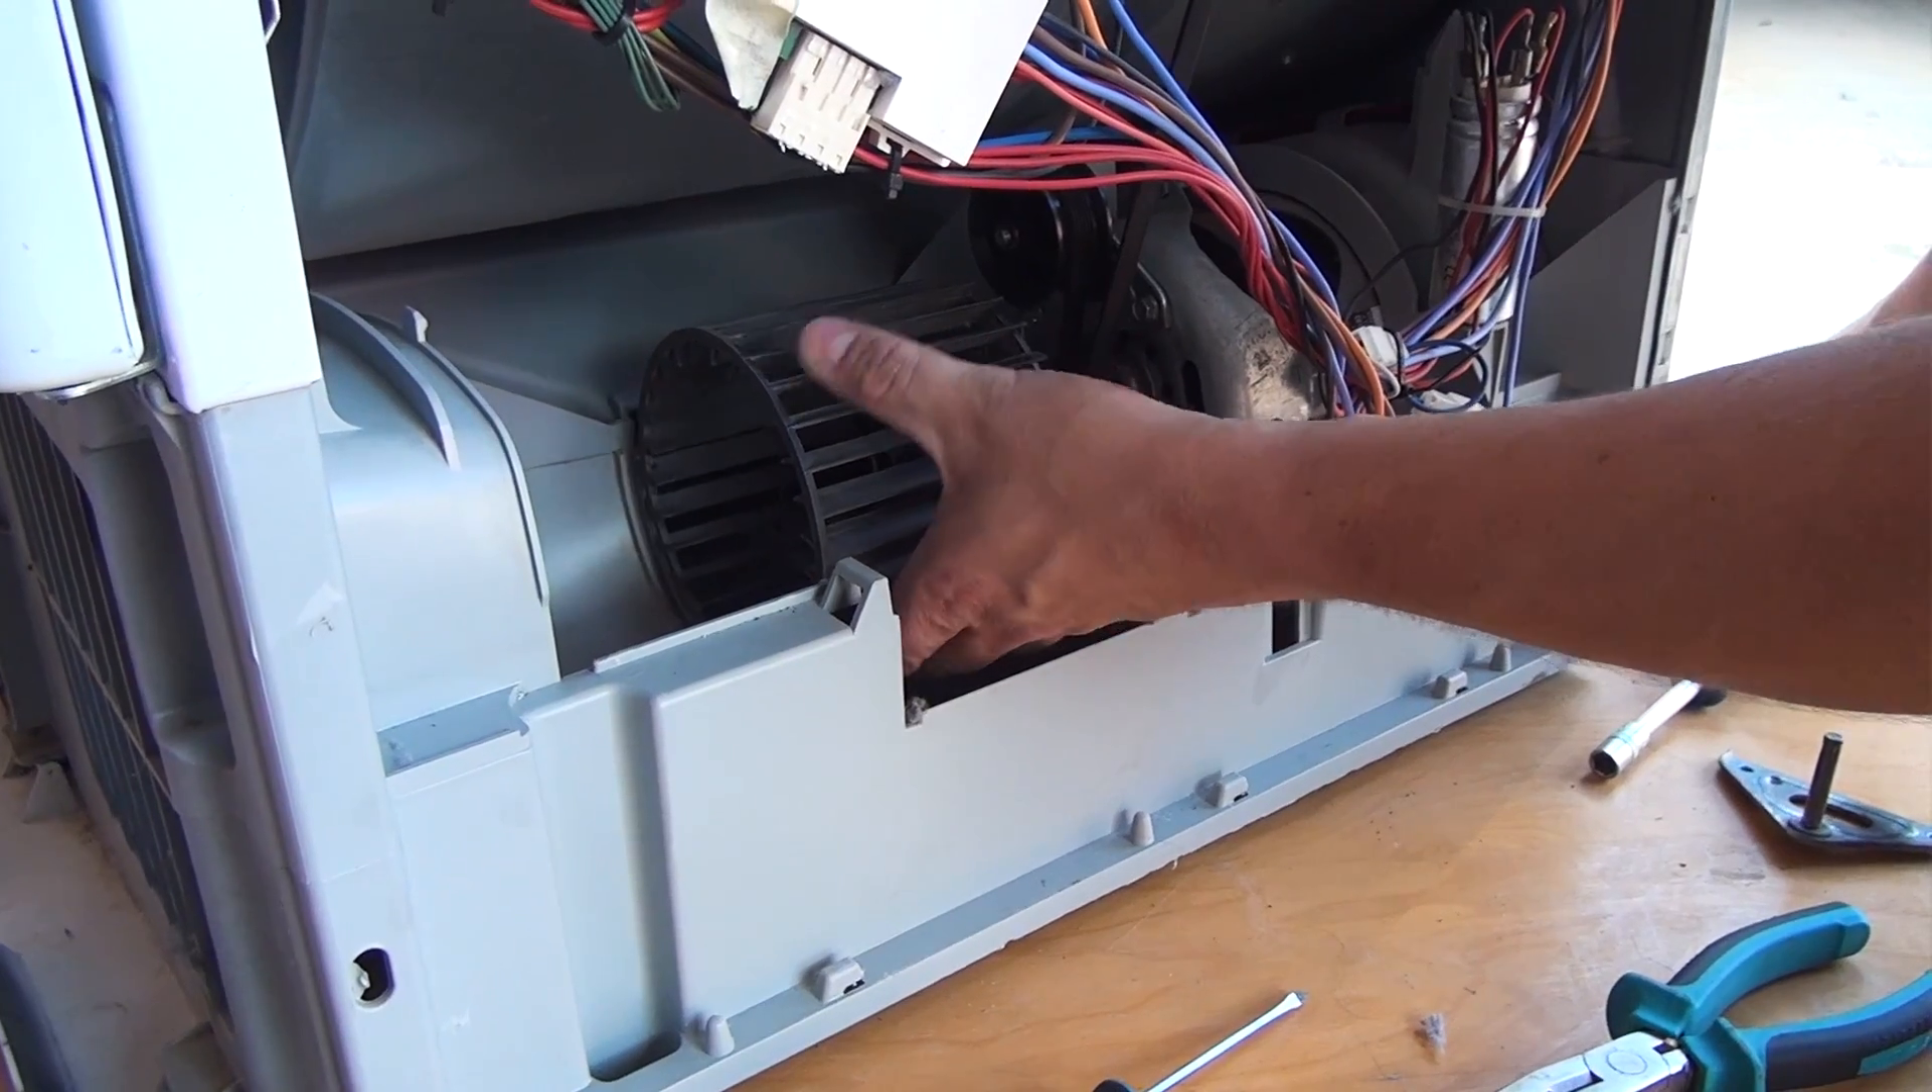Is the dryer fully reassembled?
No.